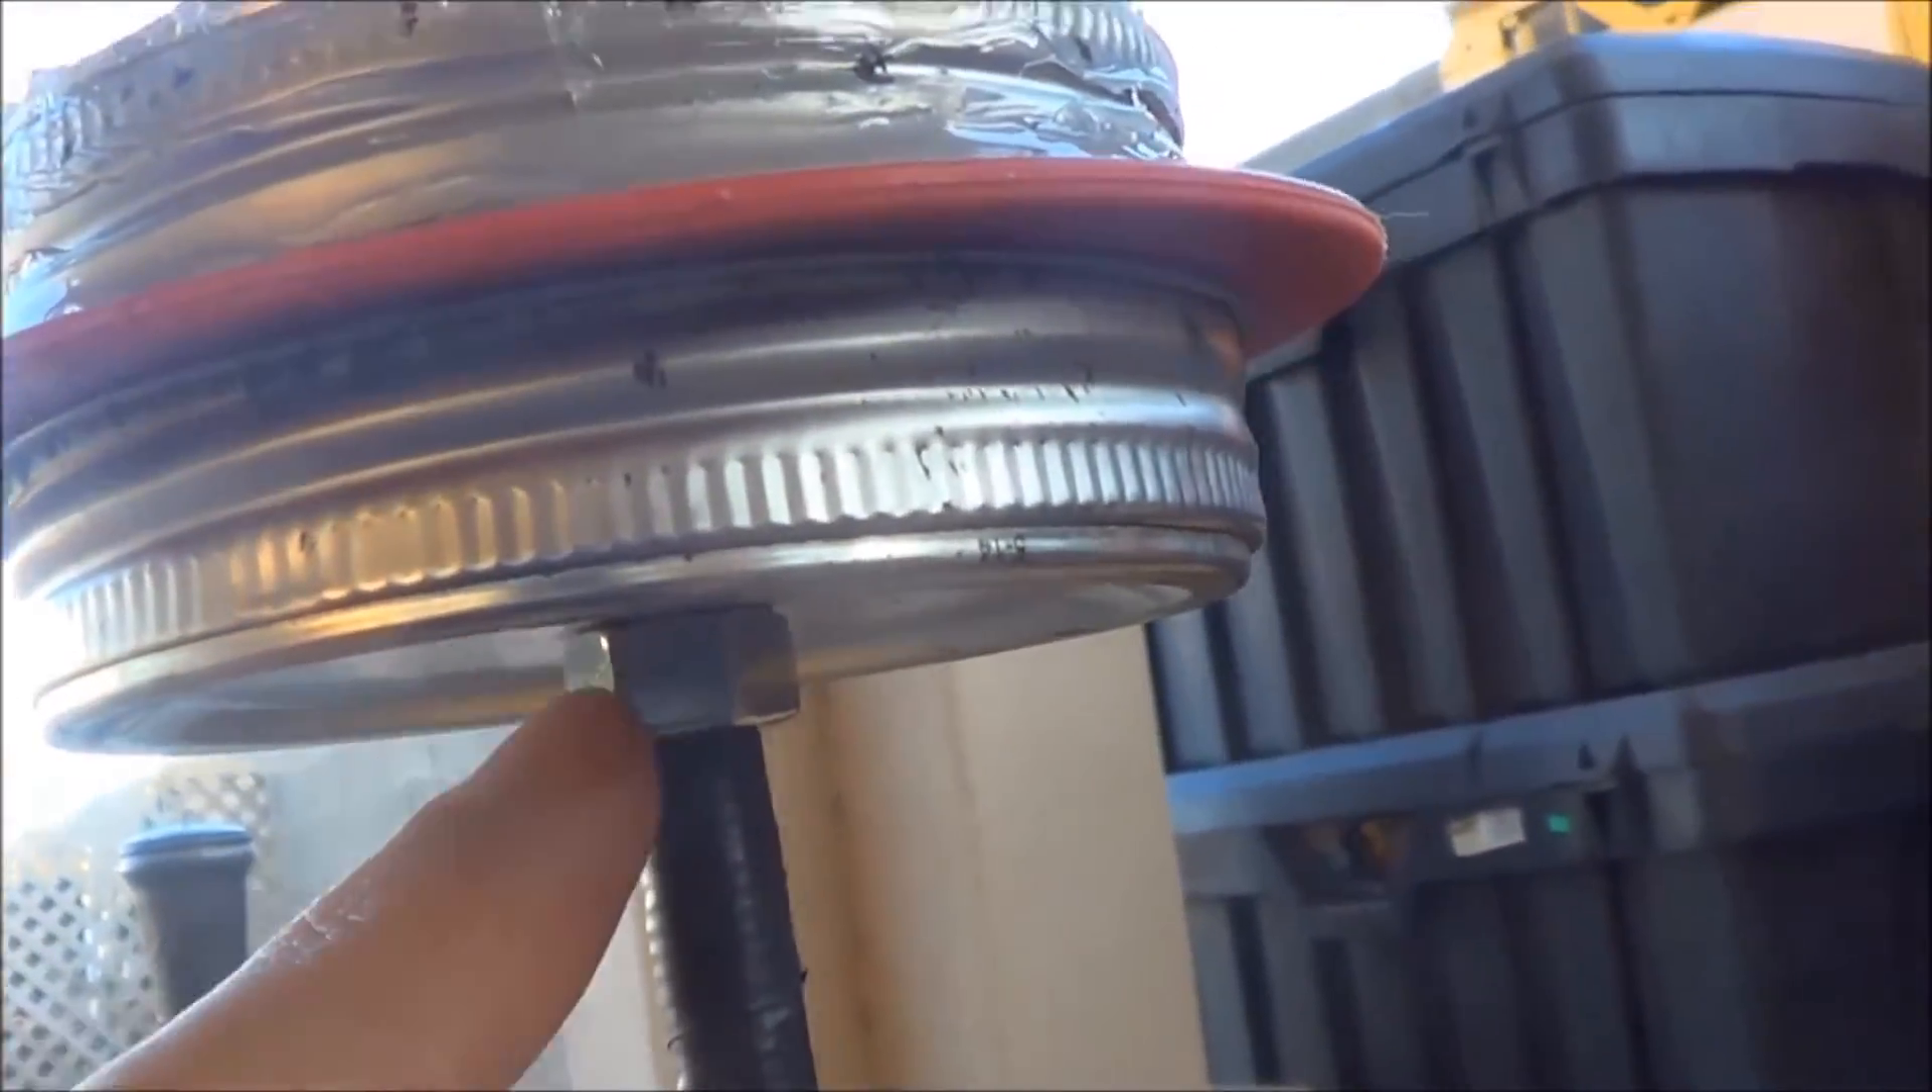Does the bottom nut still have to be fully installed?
No.